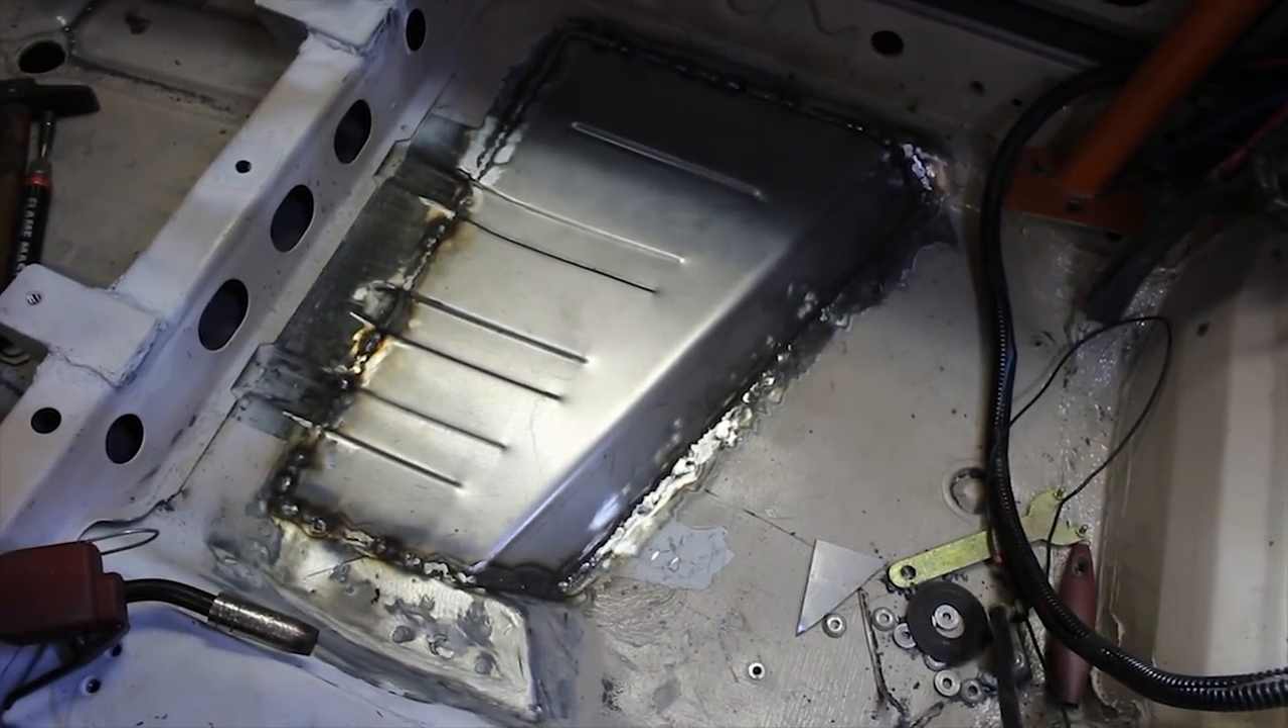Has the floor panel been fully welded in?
Yes.